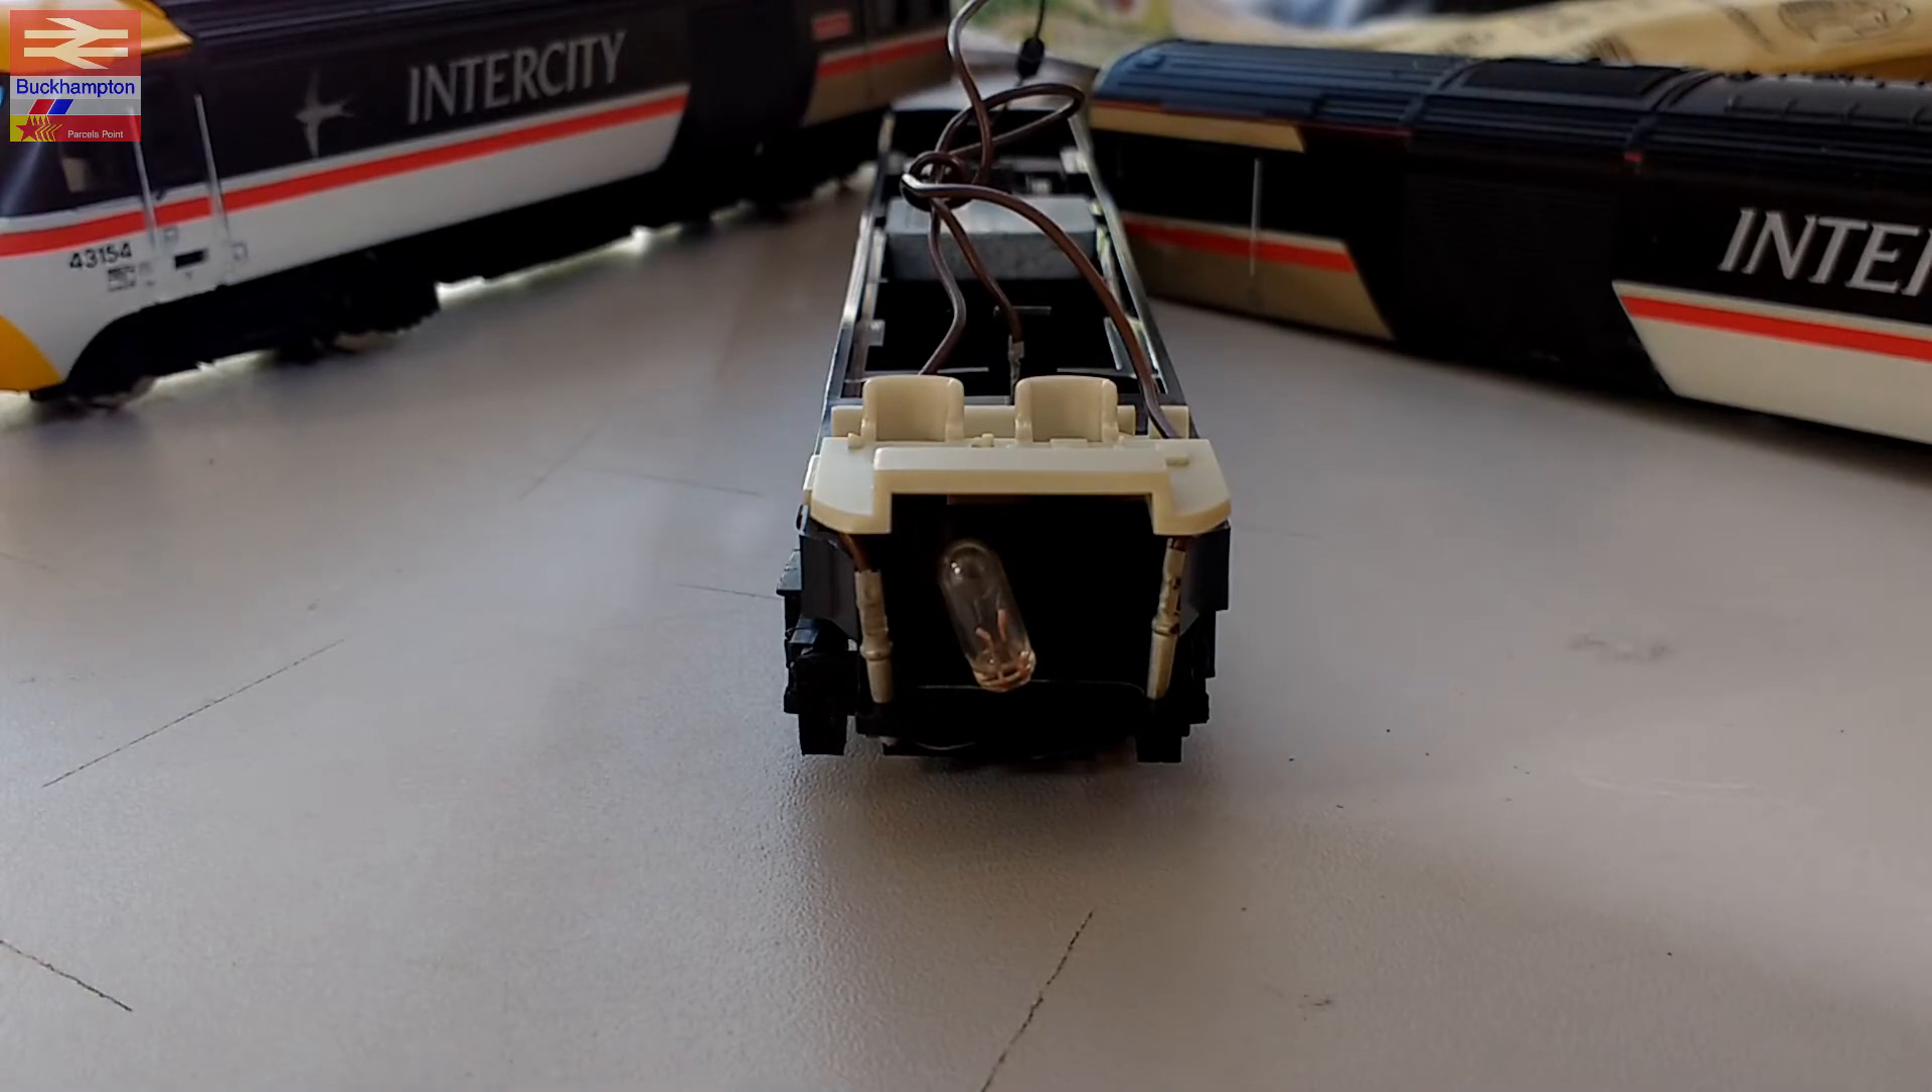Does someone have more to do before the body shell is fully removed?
No.